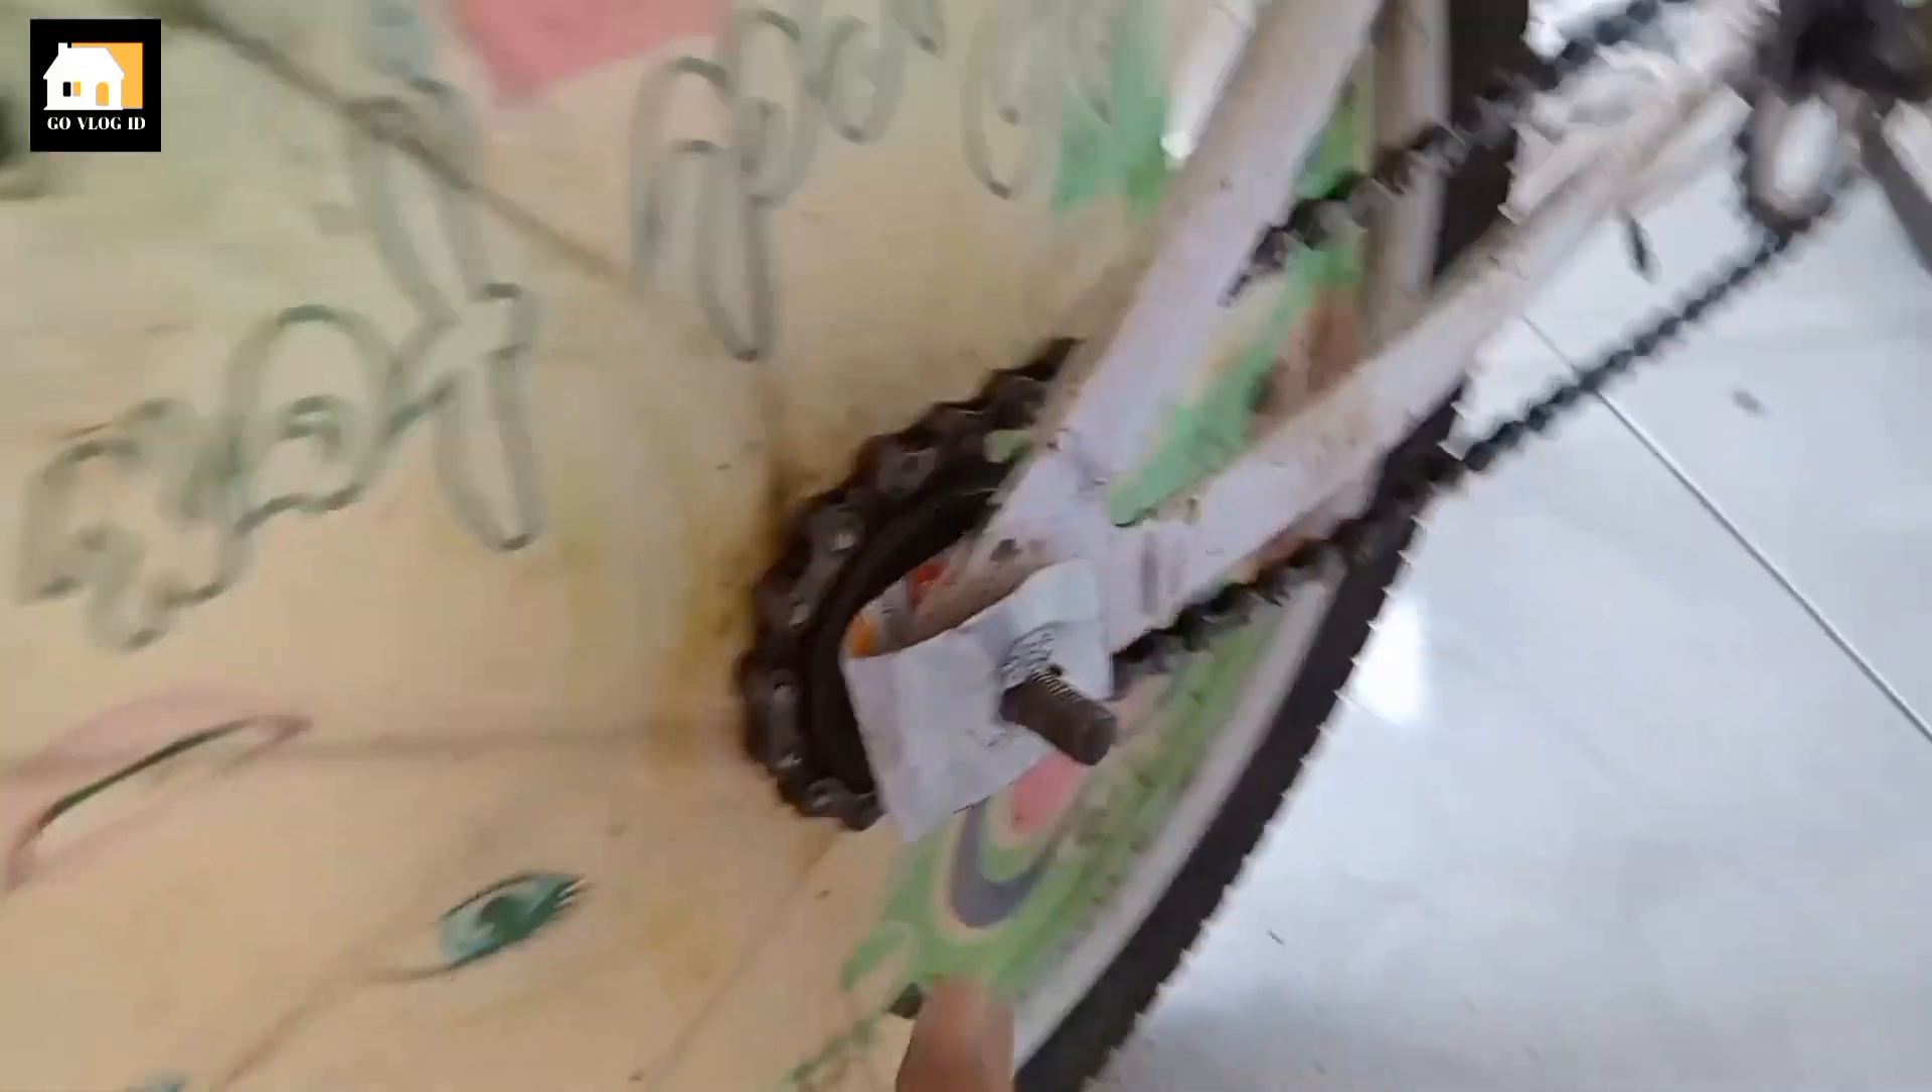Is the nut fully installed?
No.